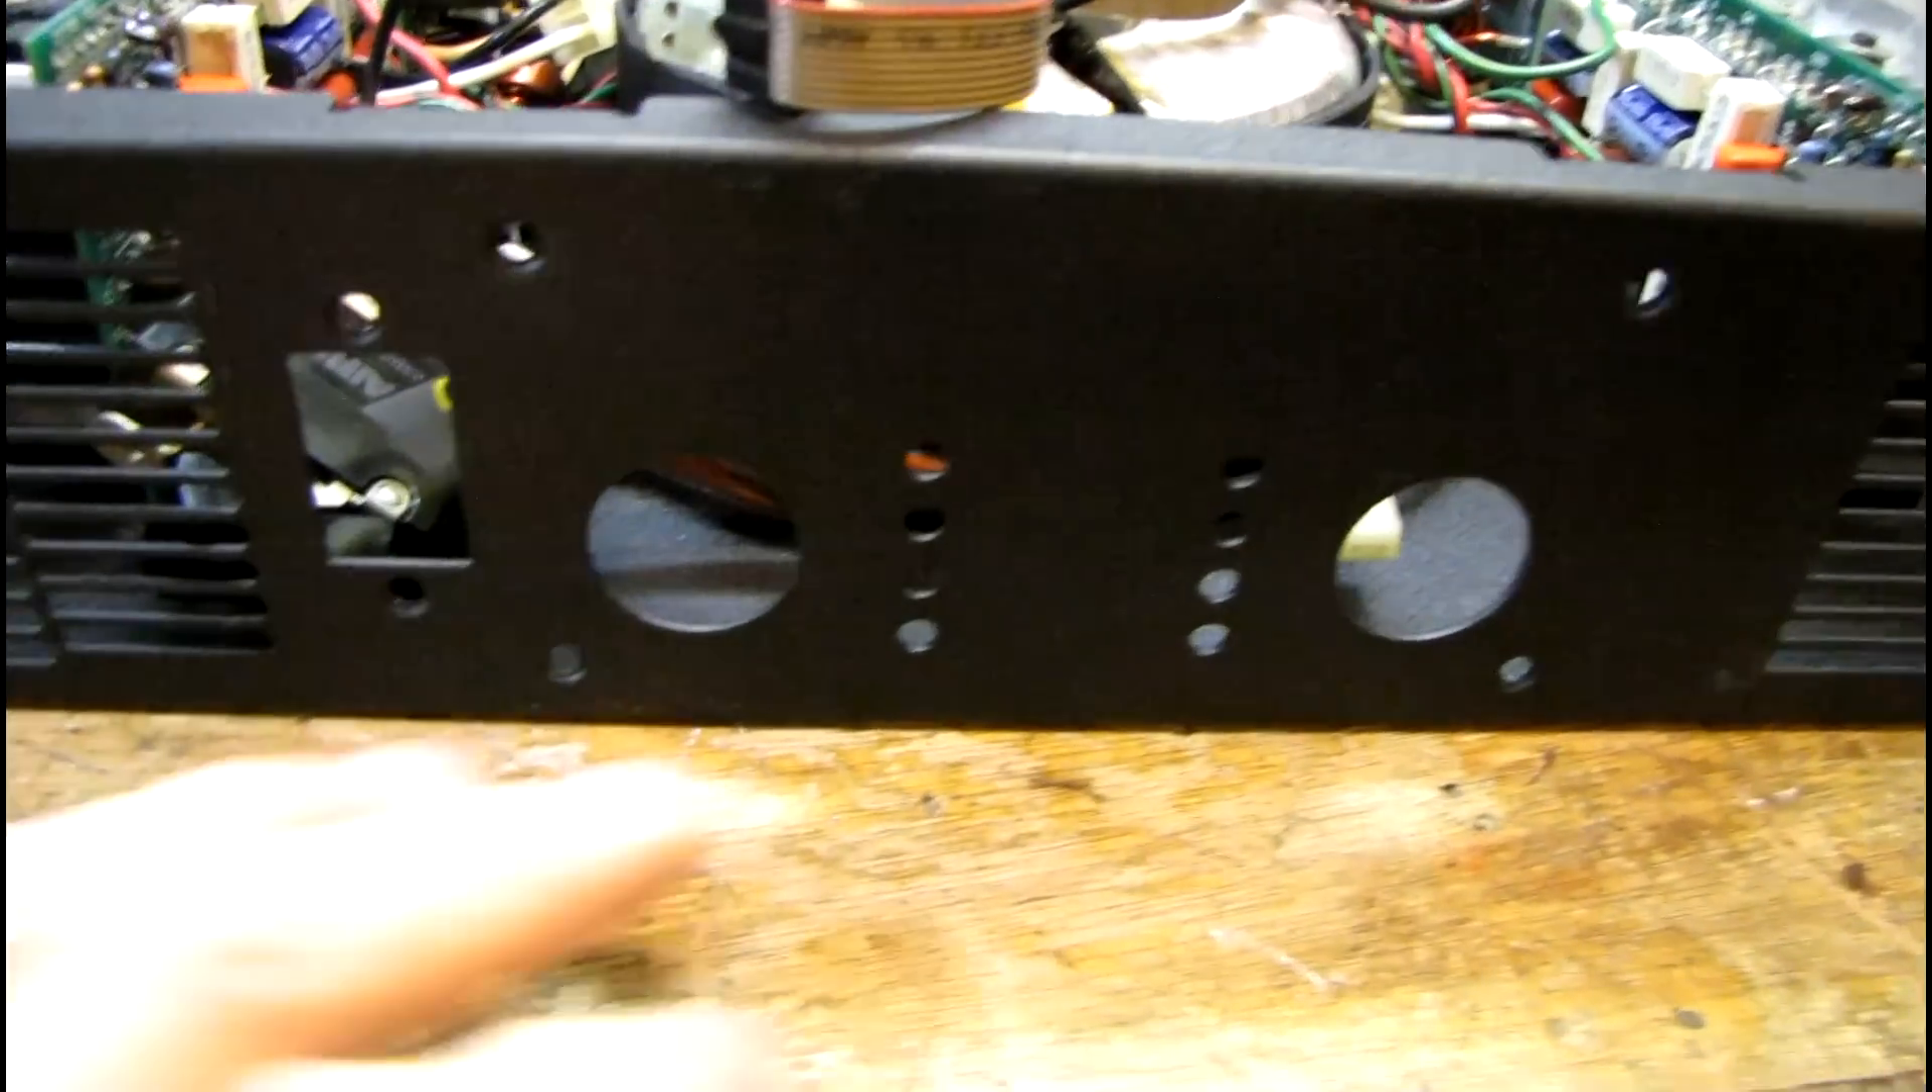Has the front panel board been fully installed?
No.